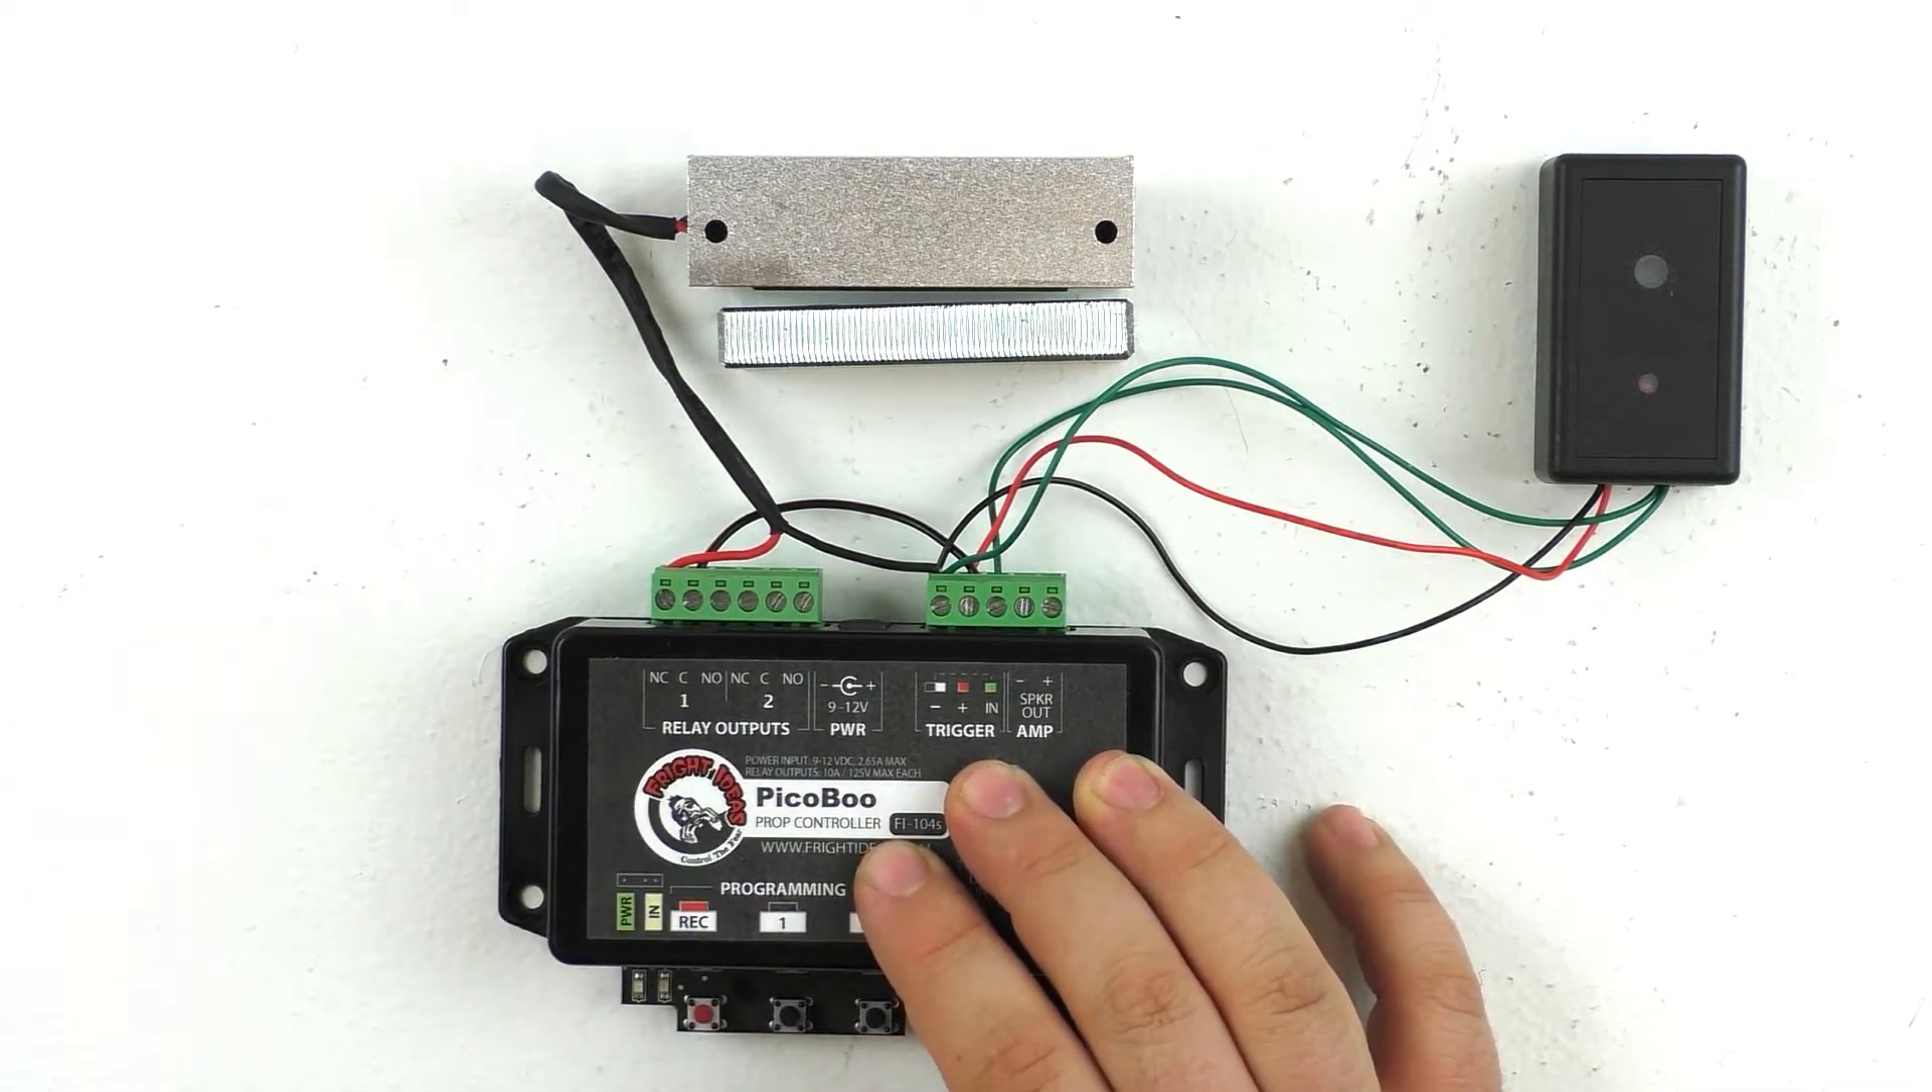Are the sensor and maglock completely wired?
Yes.